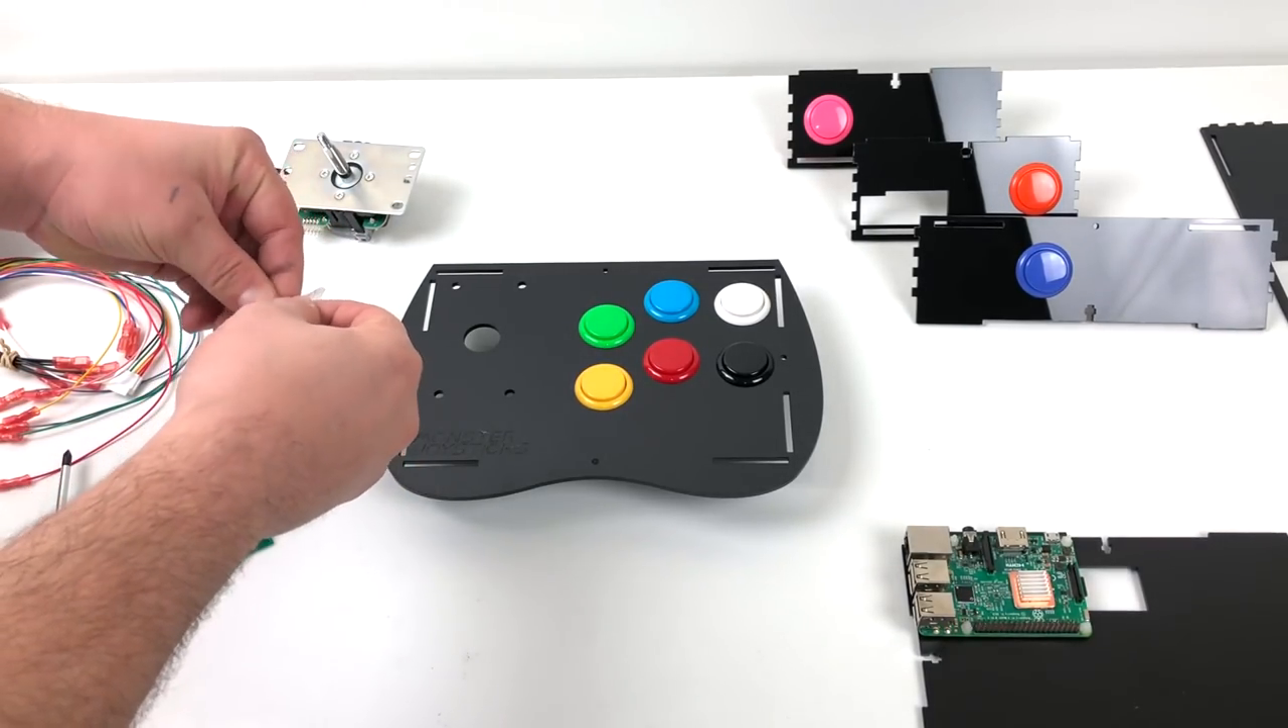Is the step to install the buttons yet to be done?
No.